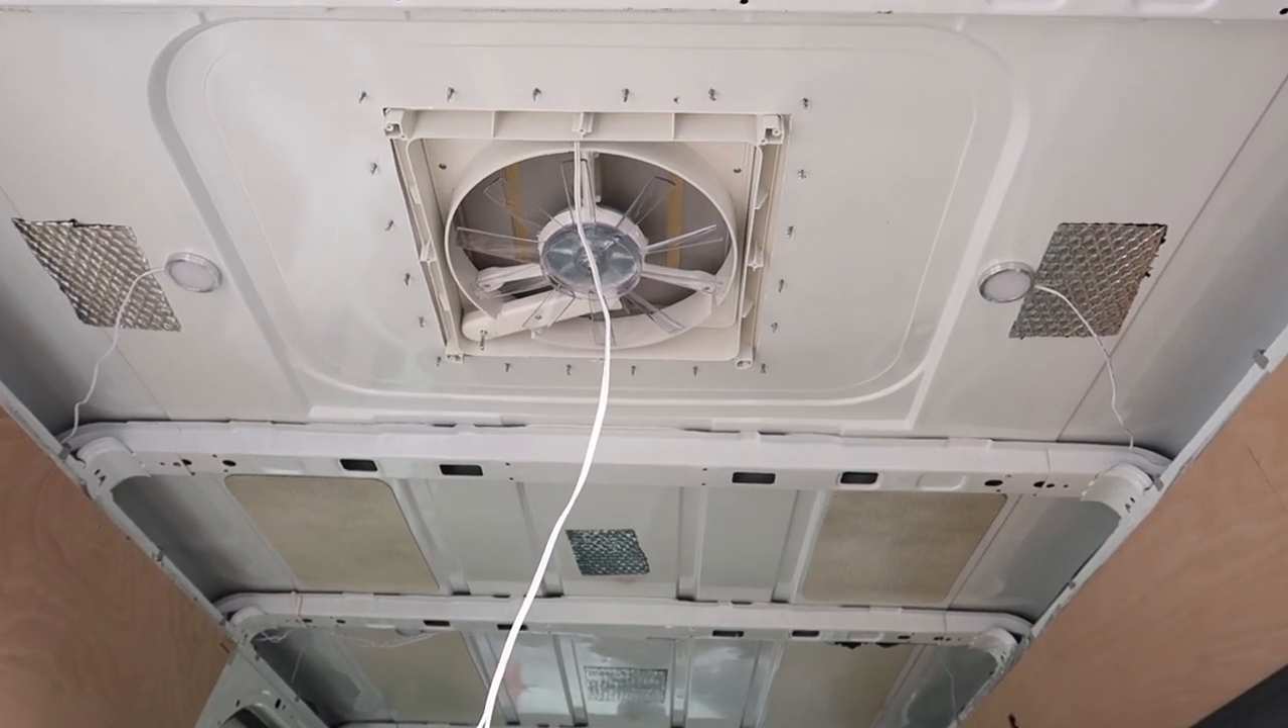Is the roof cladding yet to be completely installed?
Yes.